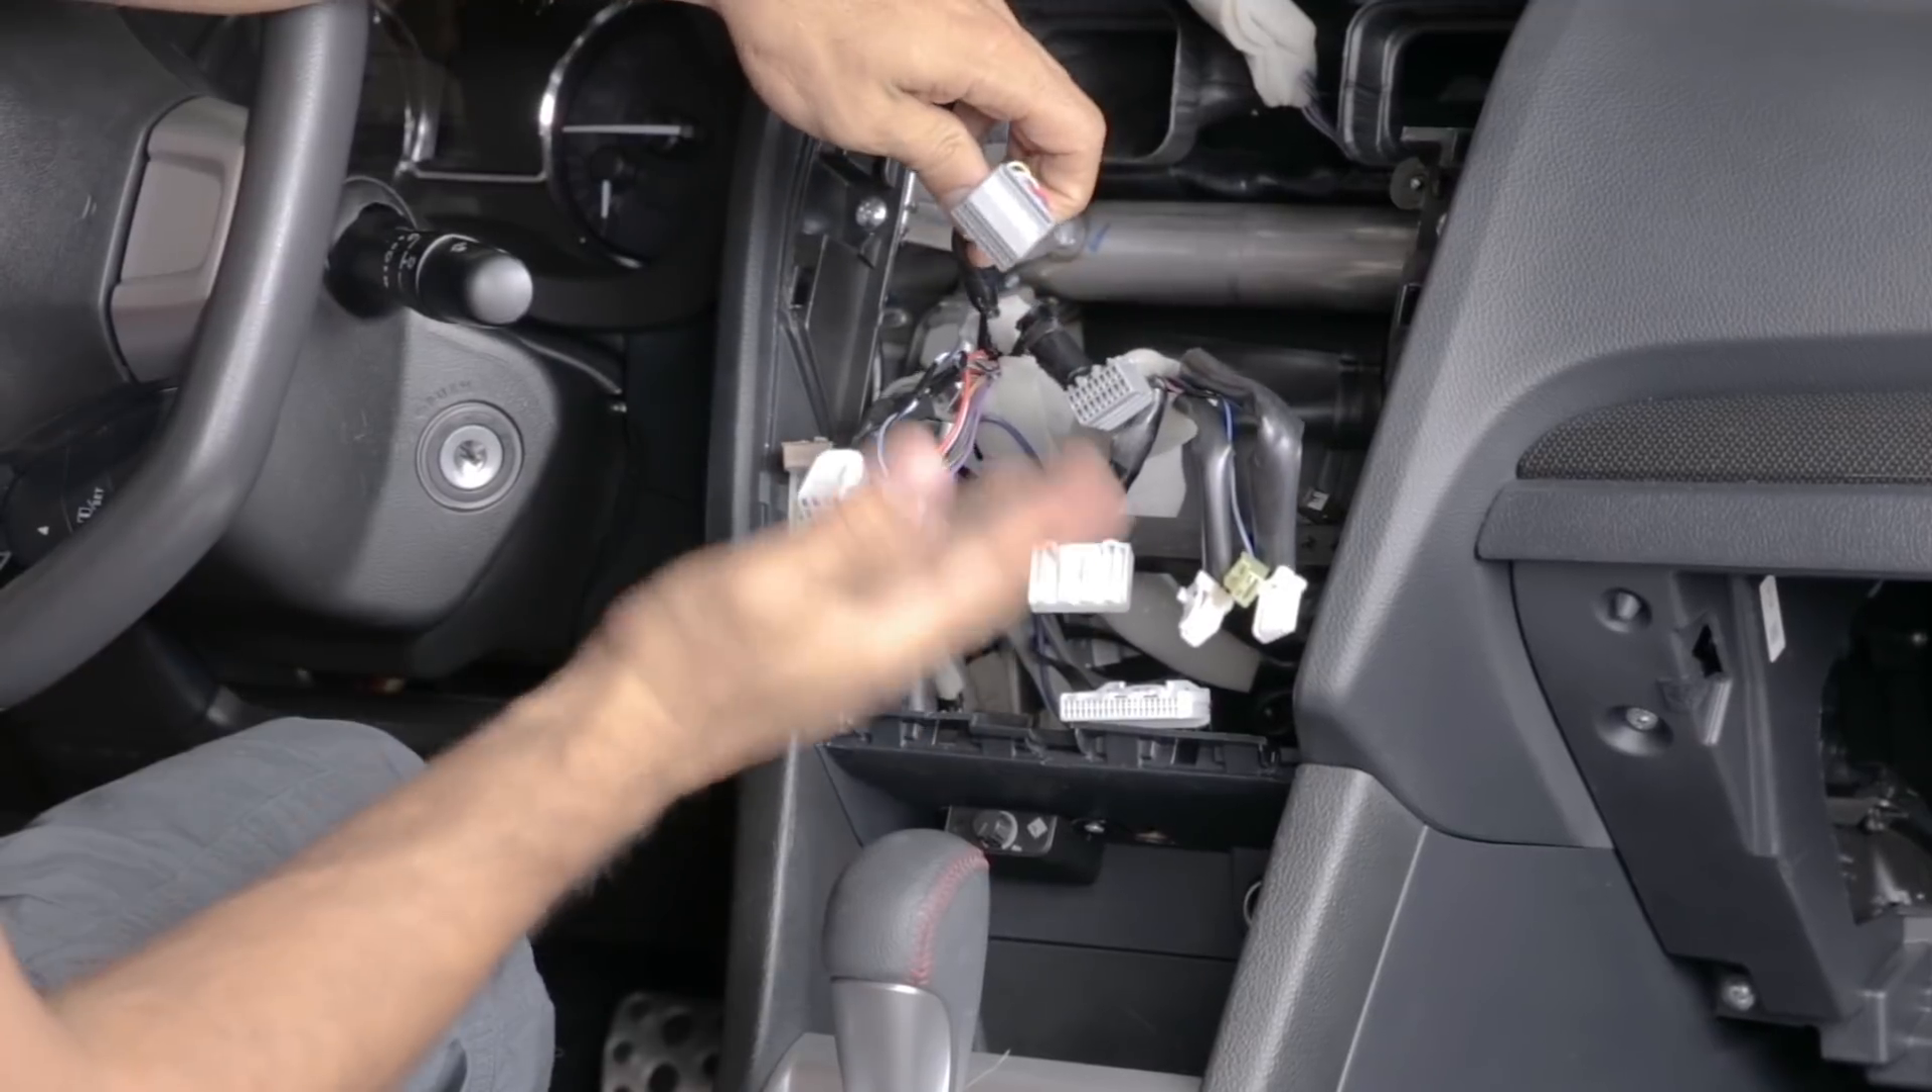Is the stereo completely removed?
Yes.